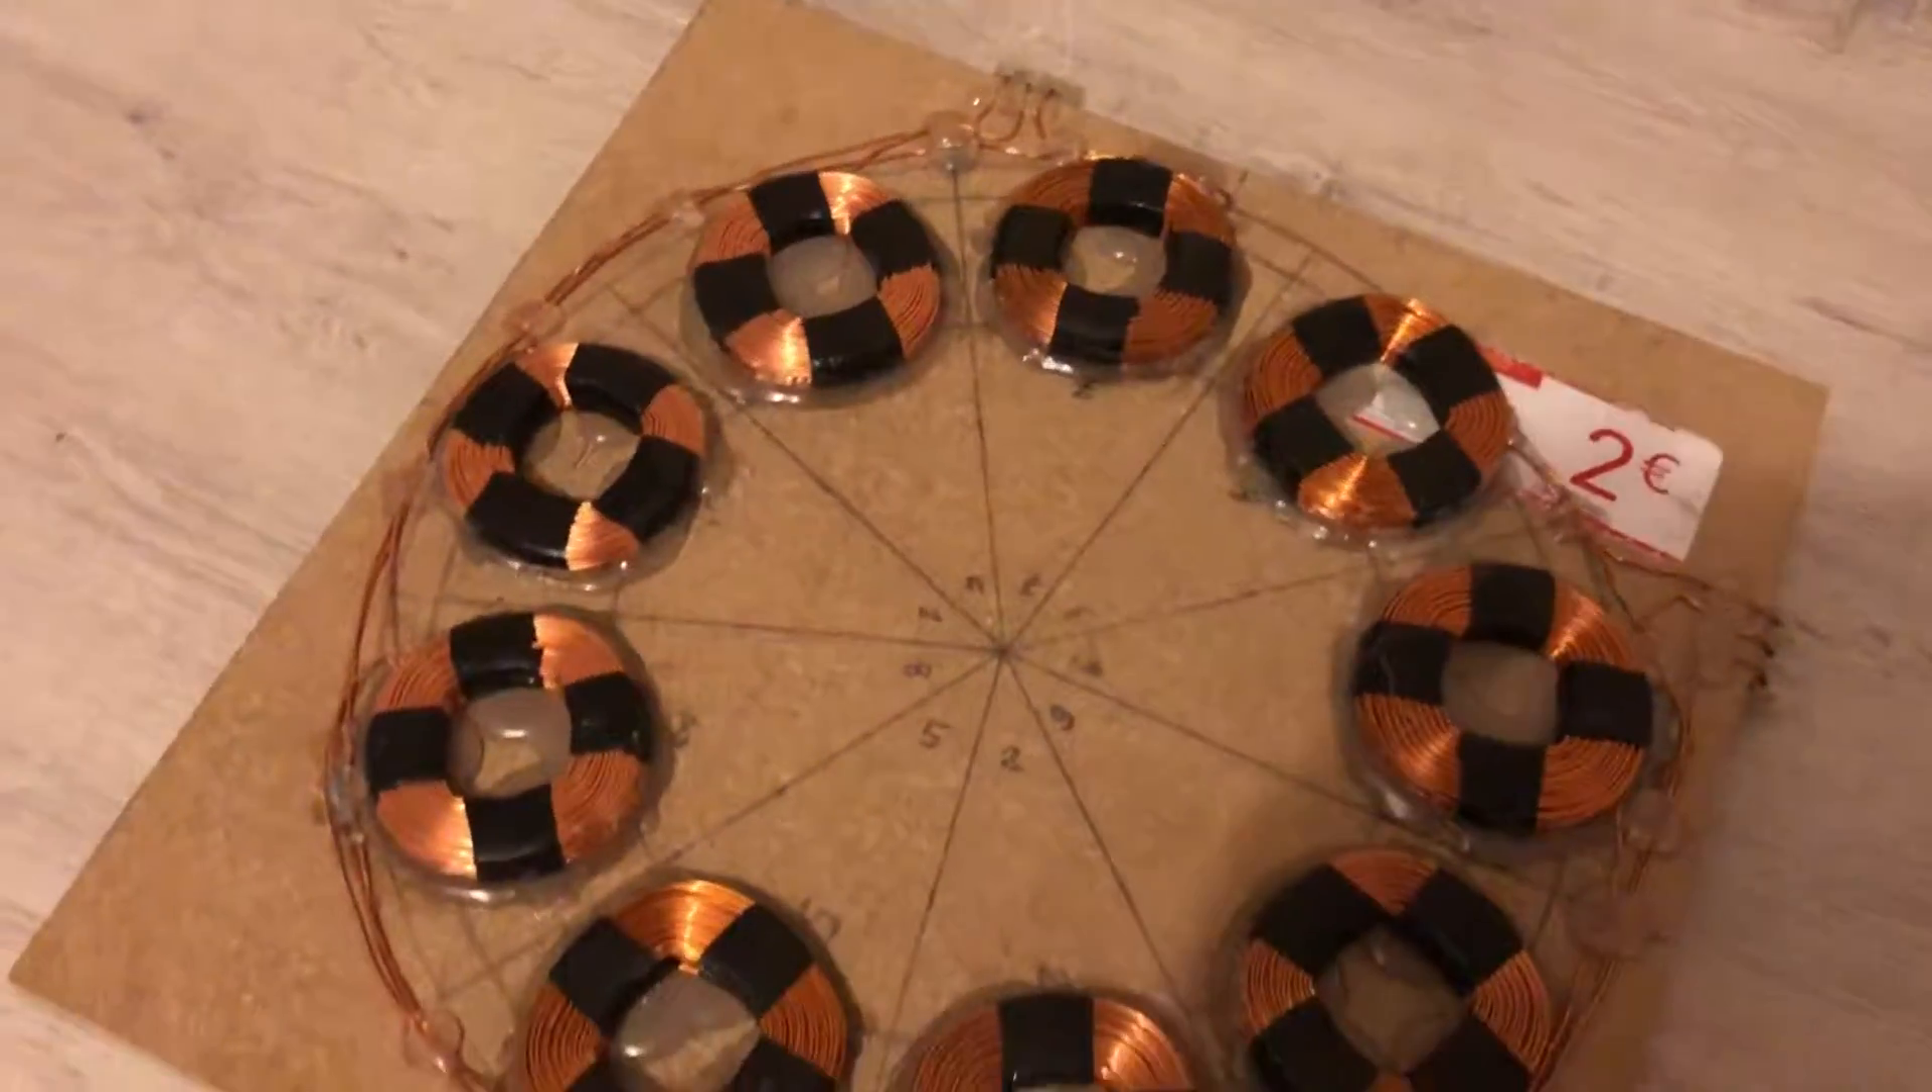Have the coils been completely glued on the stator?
Yes.